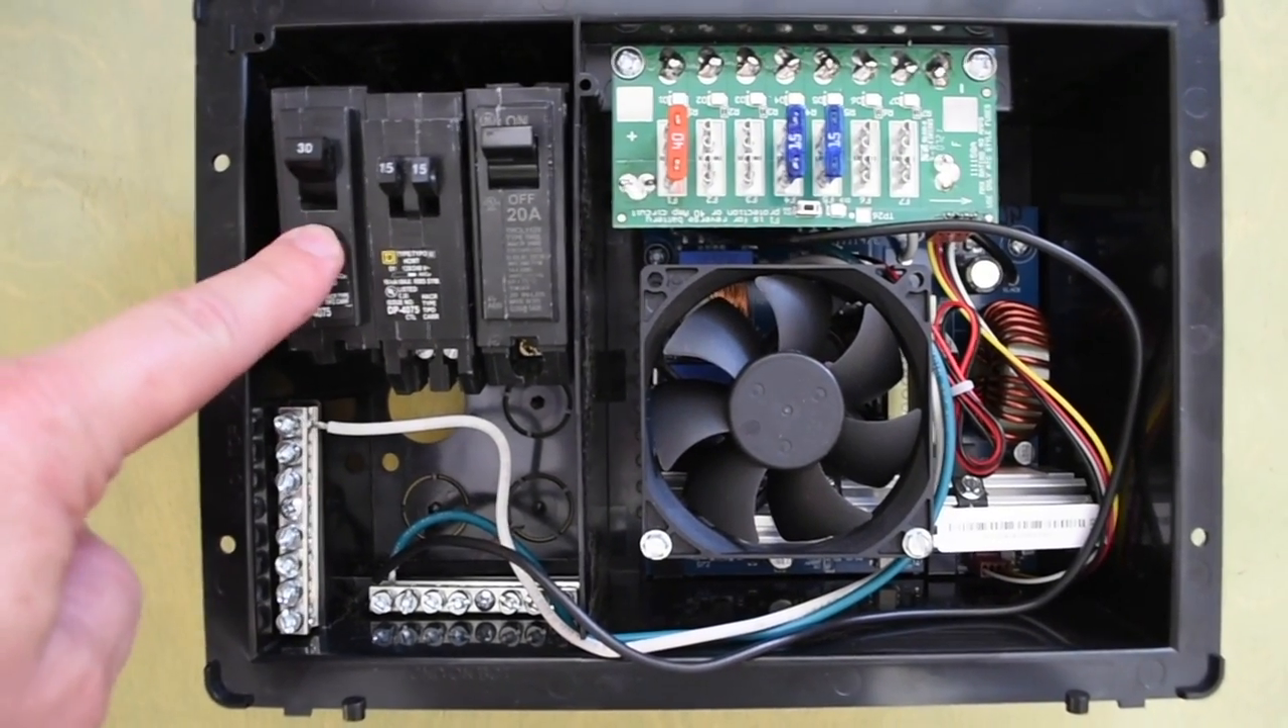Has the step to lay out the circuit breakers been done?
Yes.